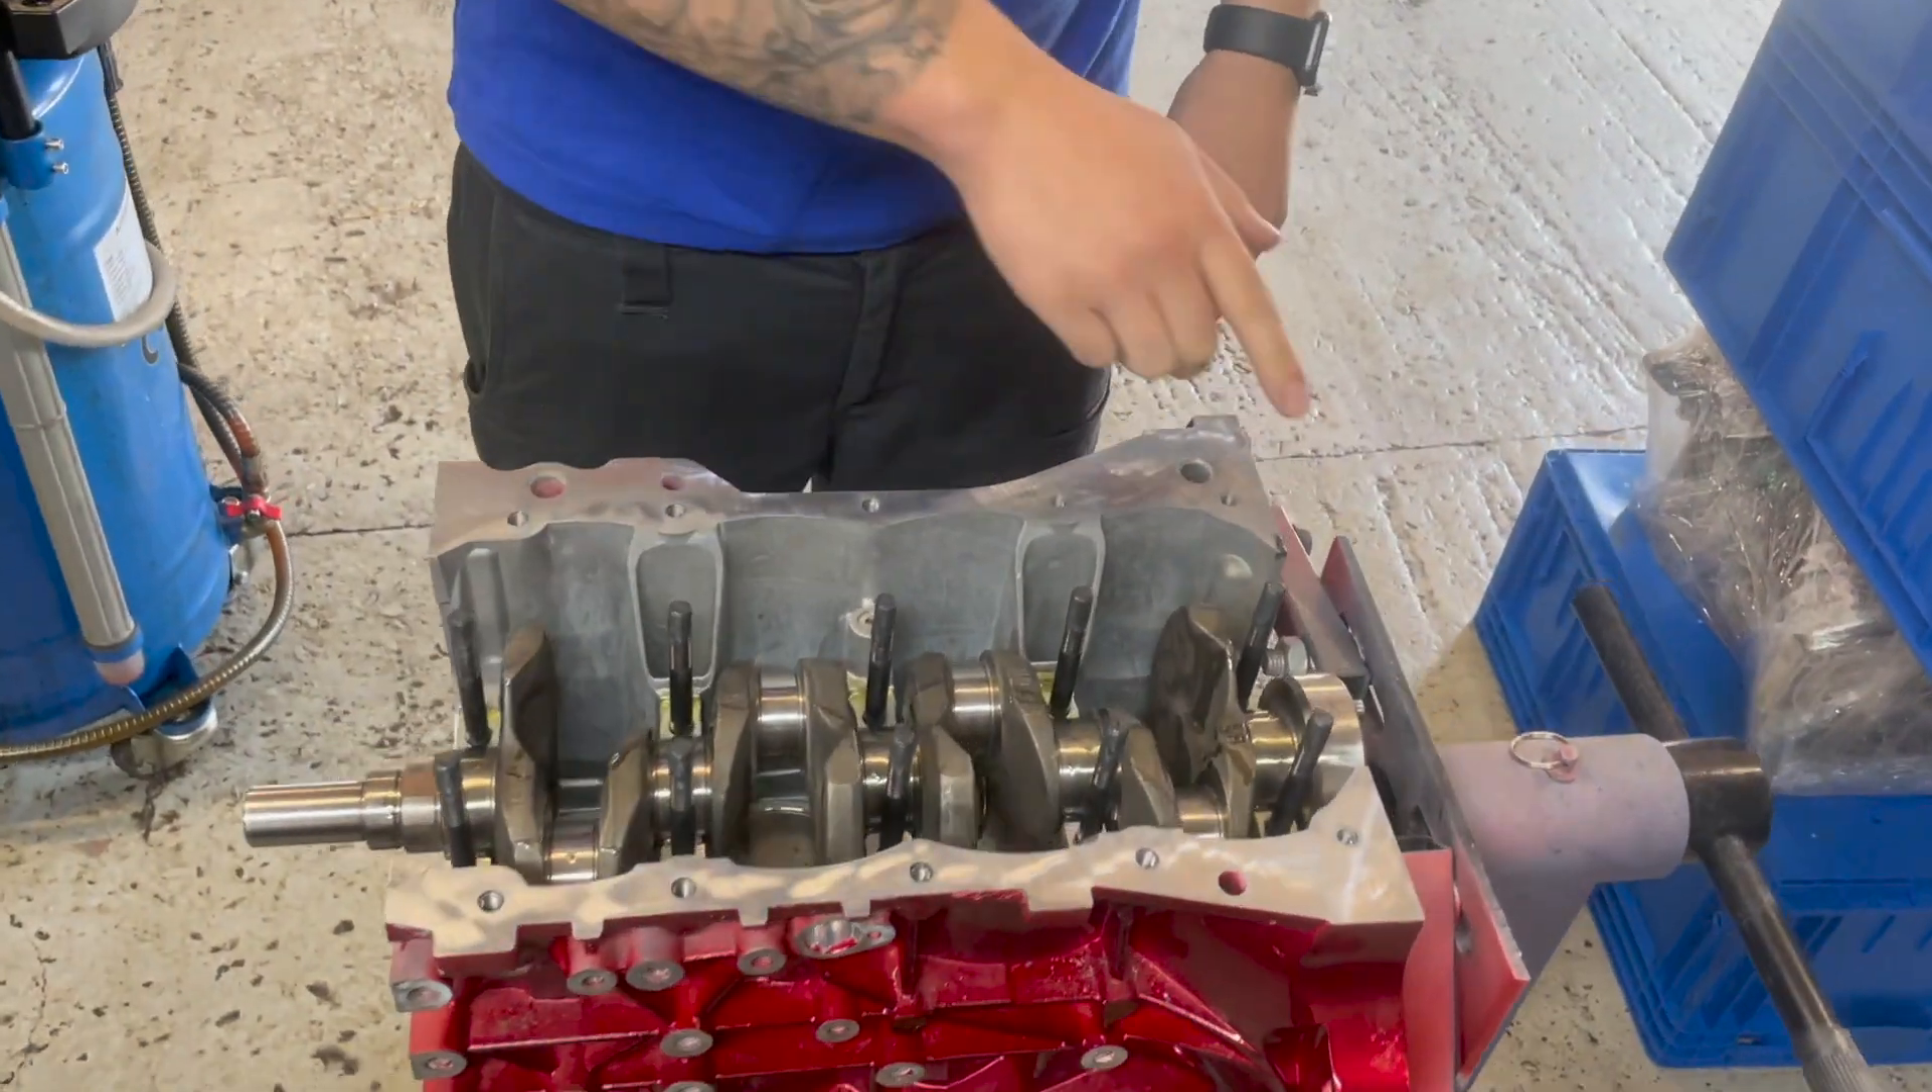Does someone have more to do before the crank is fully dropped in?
No.